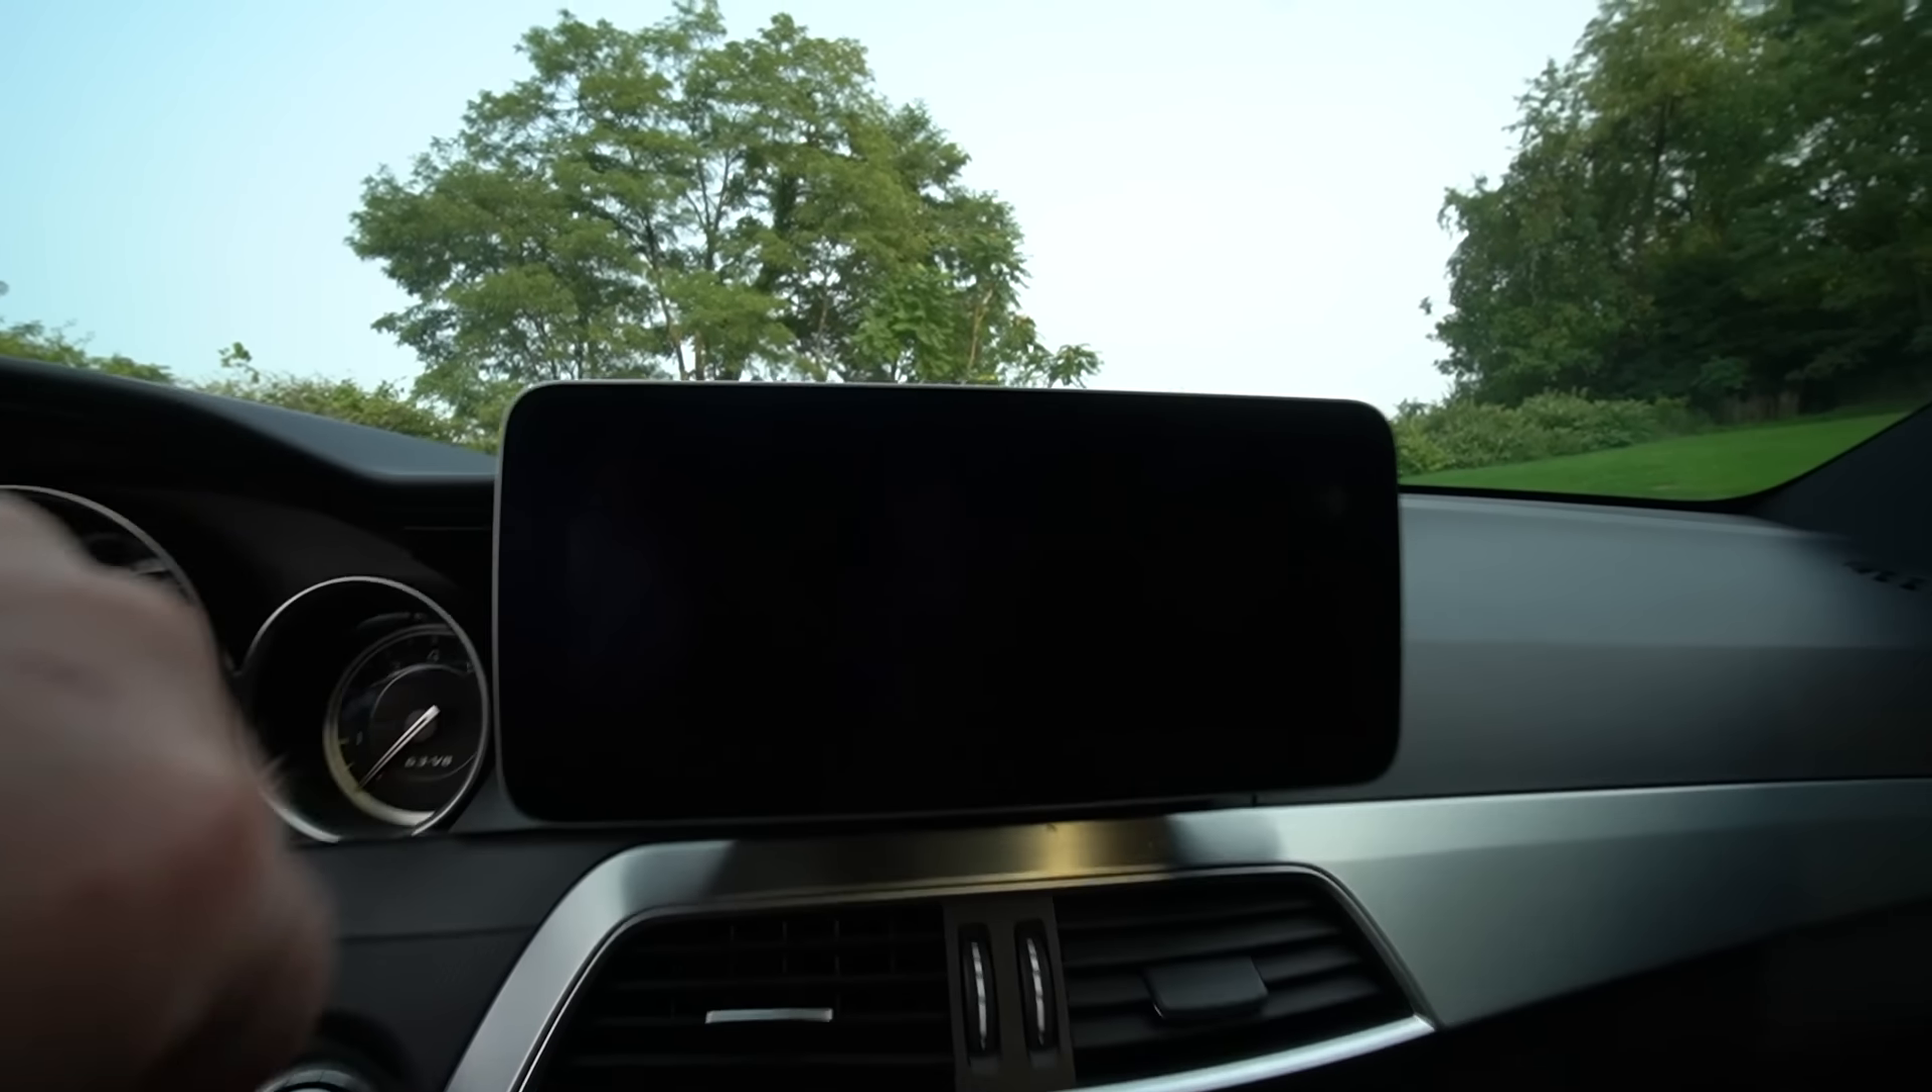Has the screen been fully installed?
Yes.